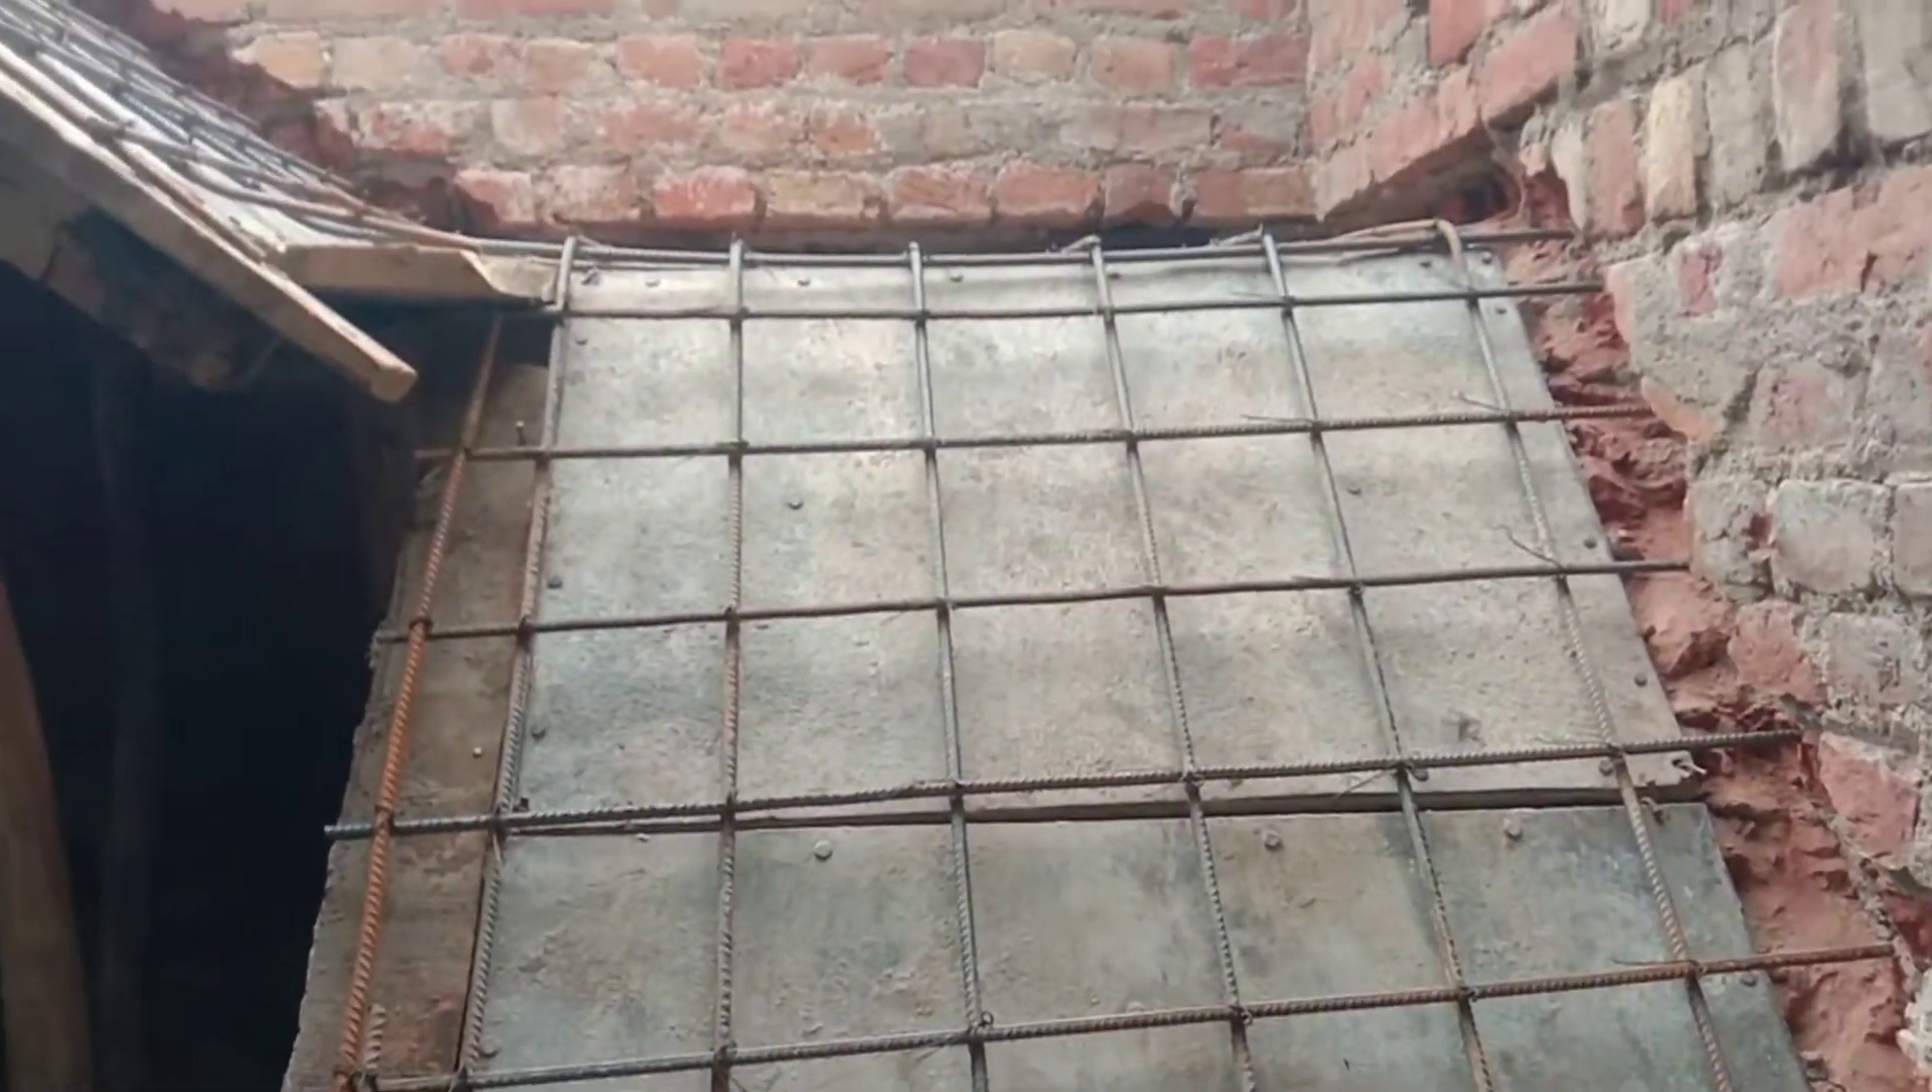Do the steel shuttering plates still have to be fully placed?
No.